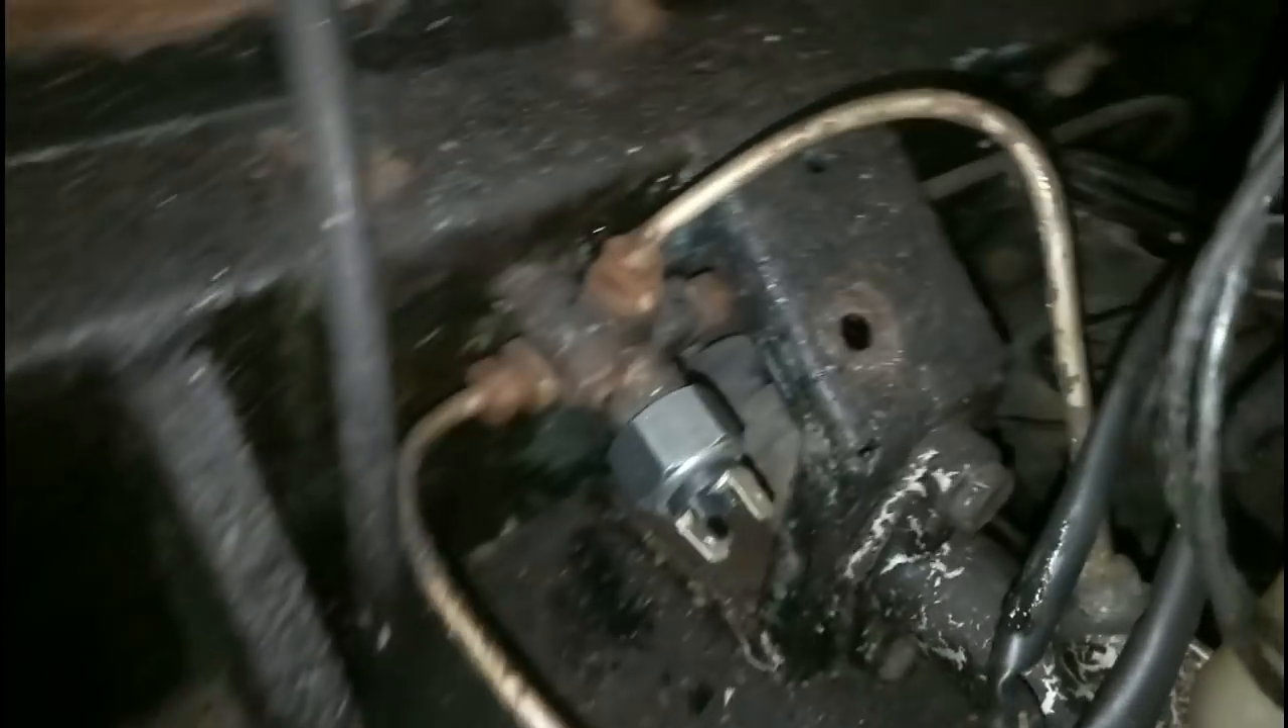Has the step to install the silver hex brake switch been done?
Yes.